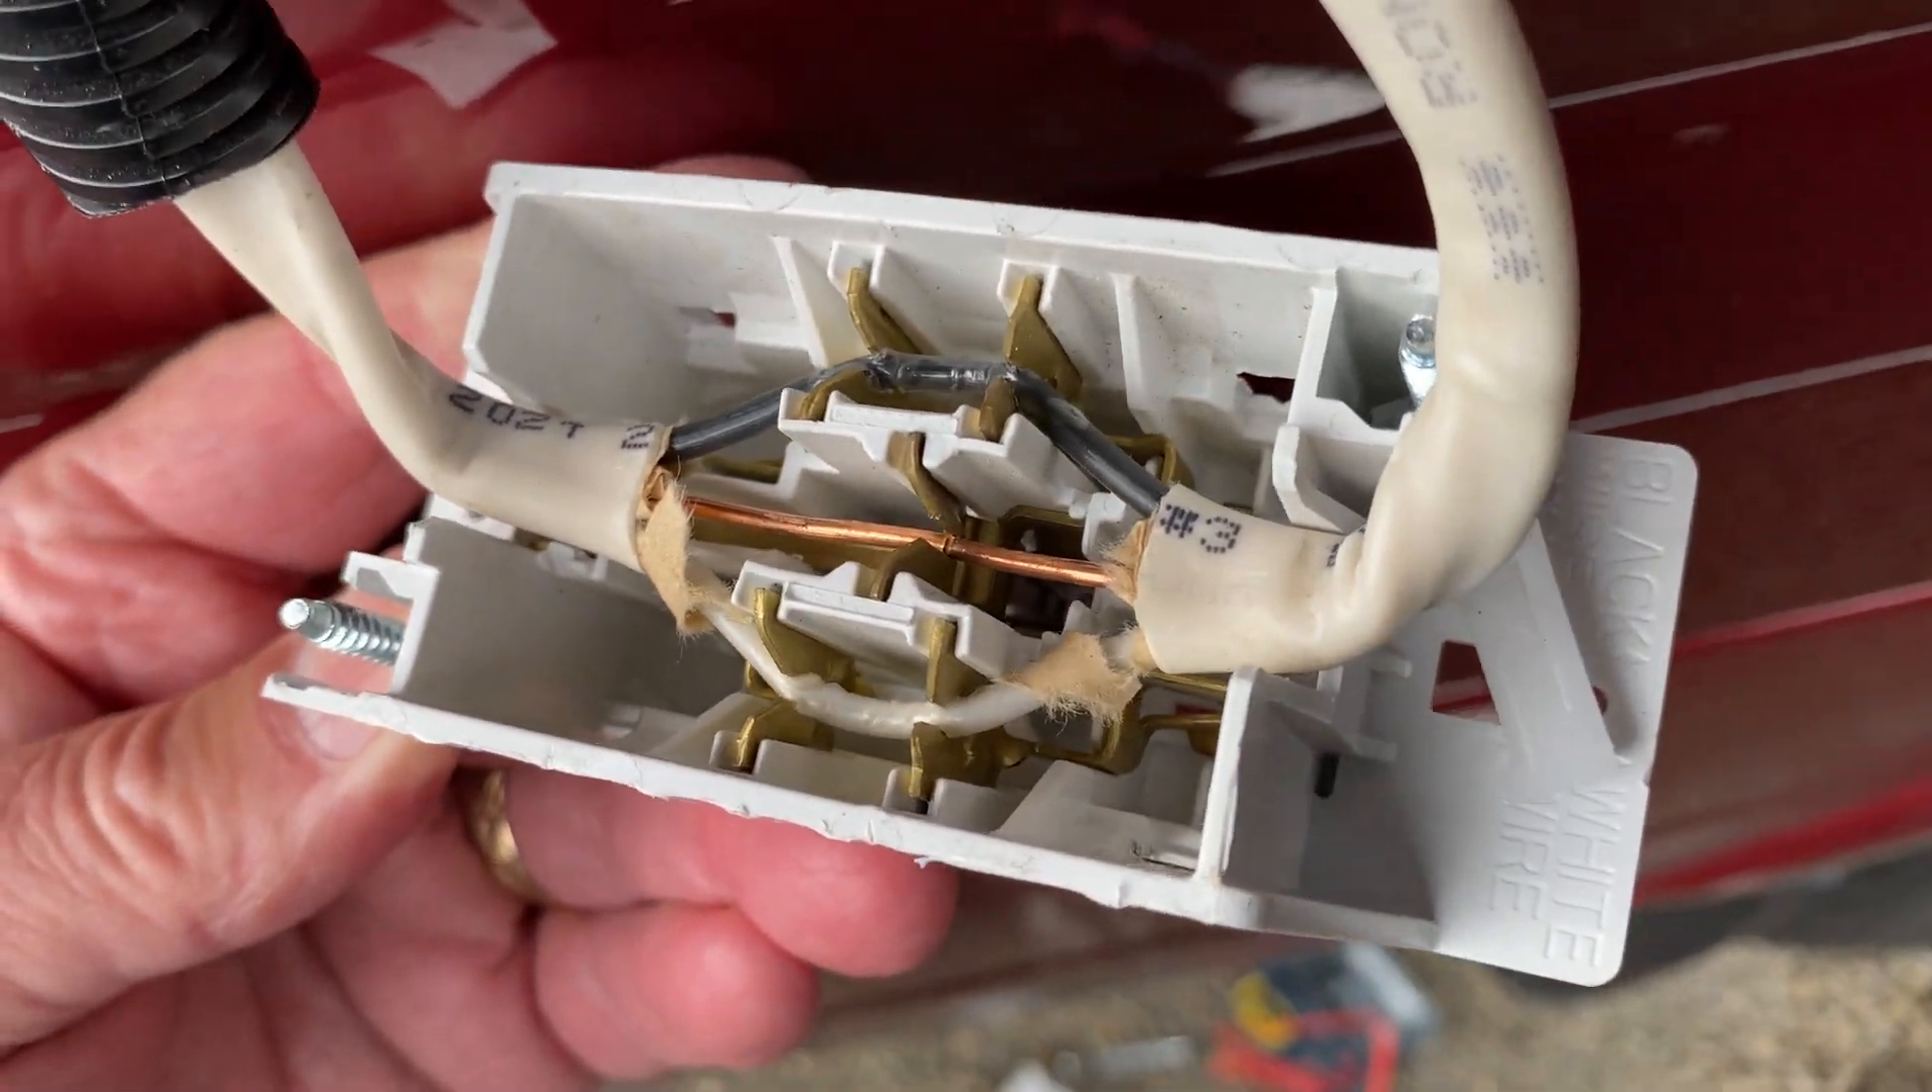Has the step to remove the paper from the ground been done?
Yes.